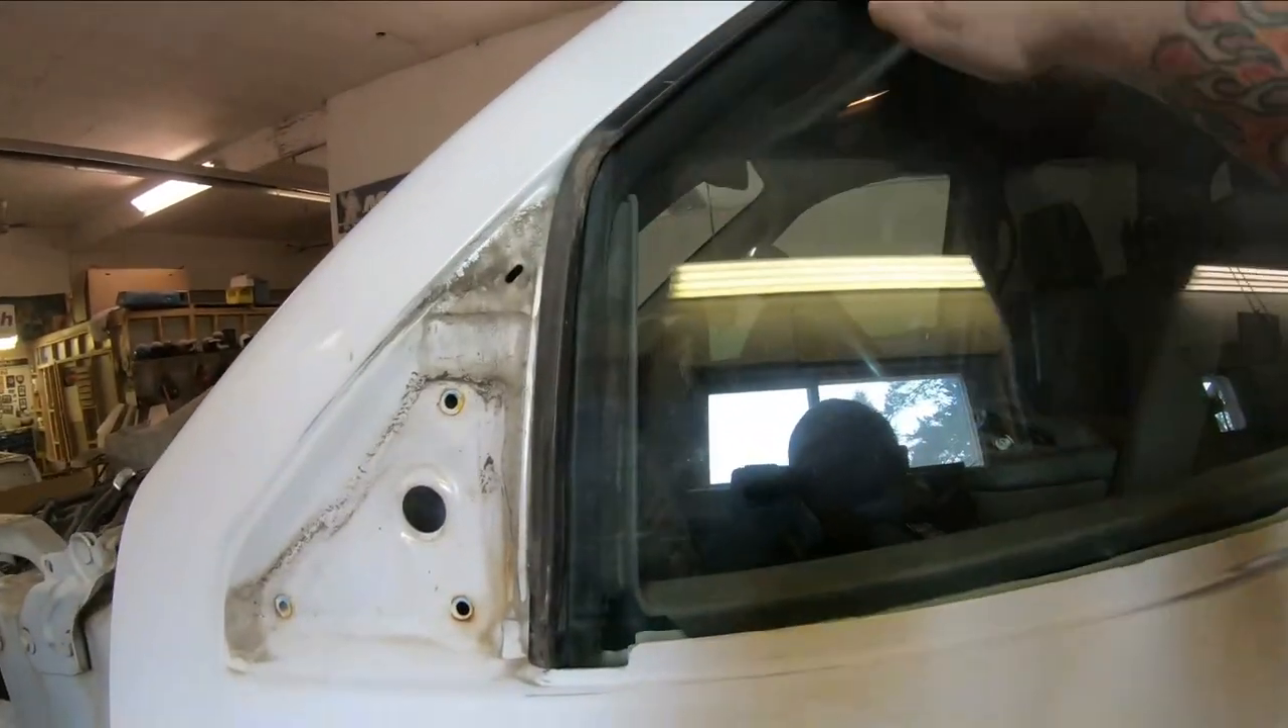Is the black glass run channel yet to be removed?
Yes.